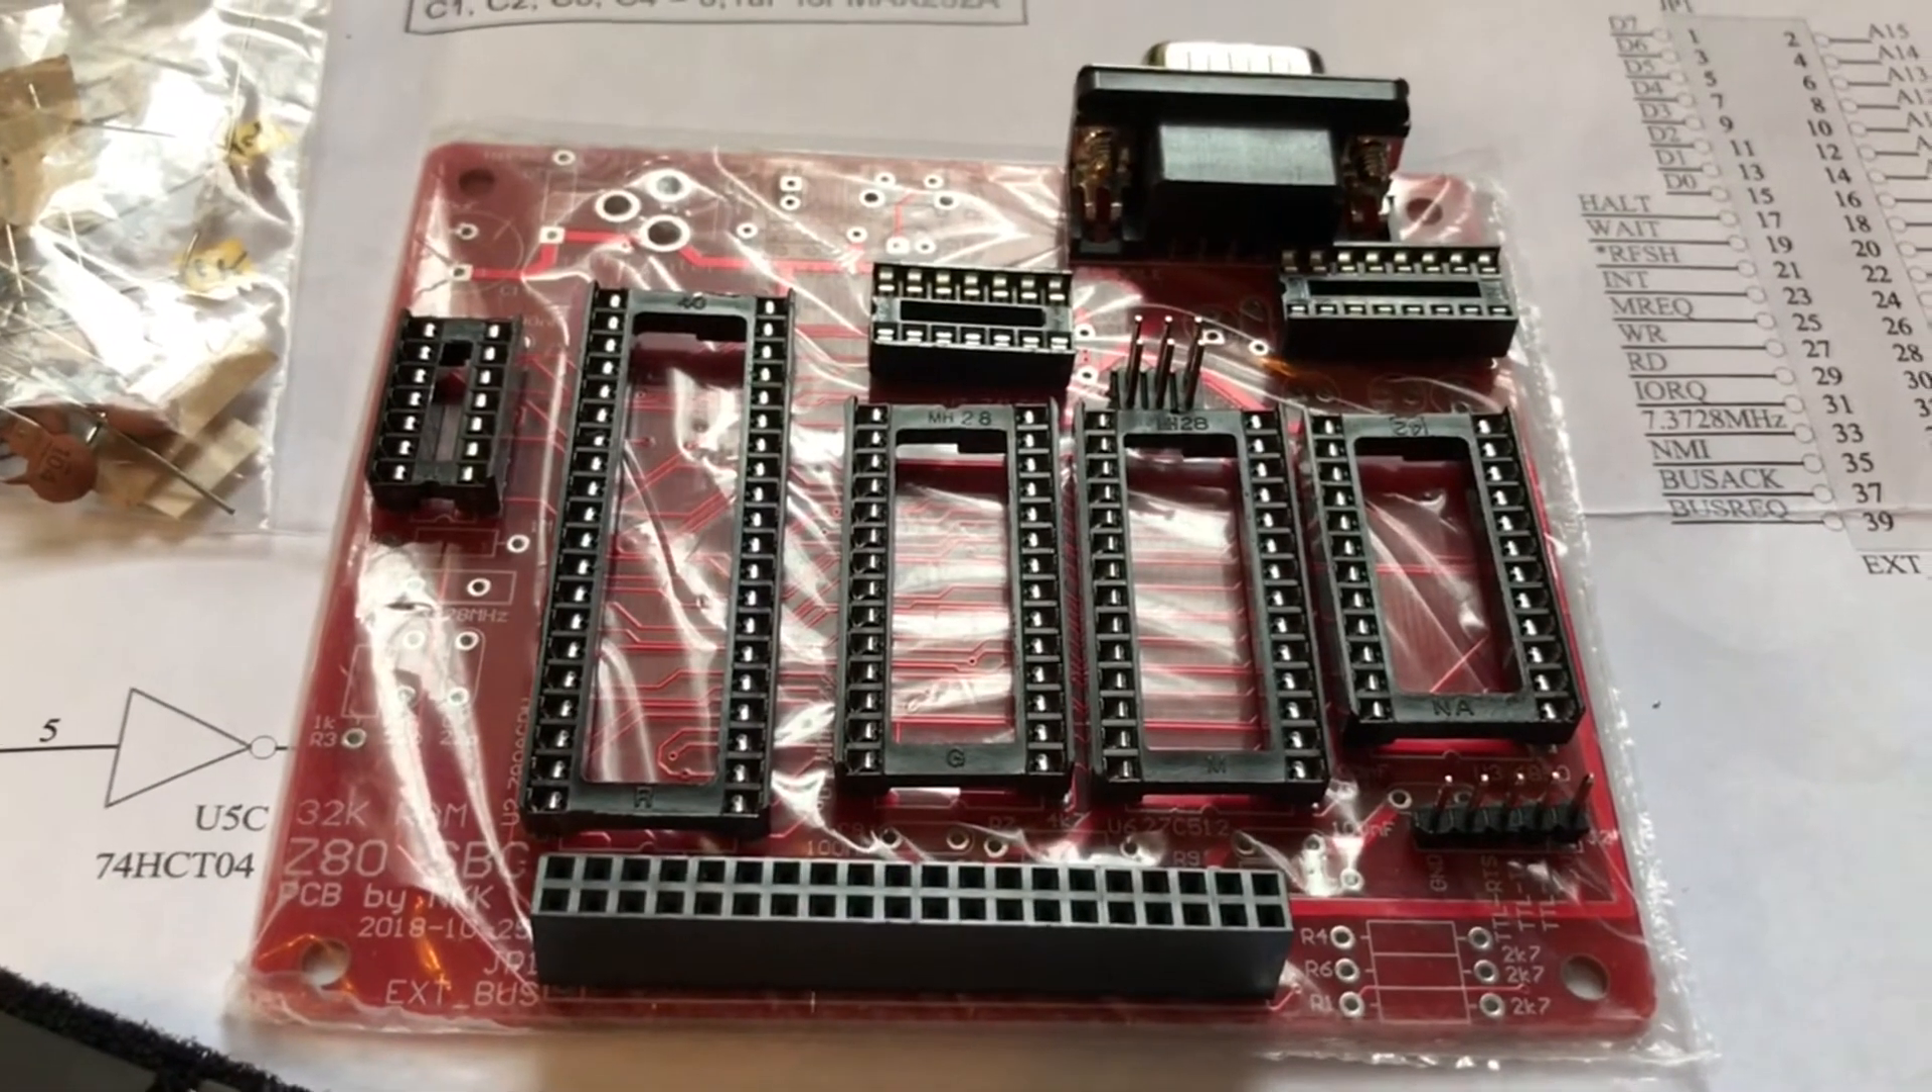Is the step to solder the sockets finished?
No.